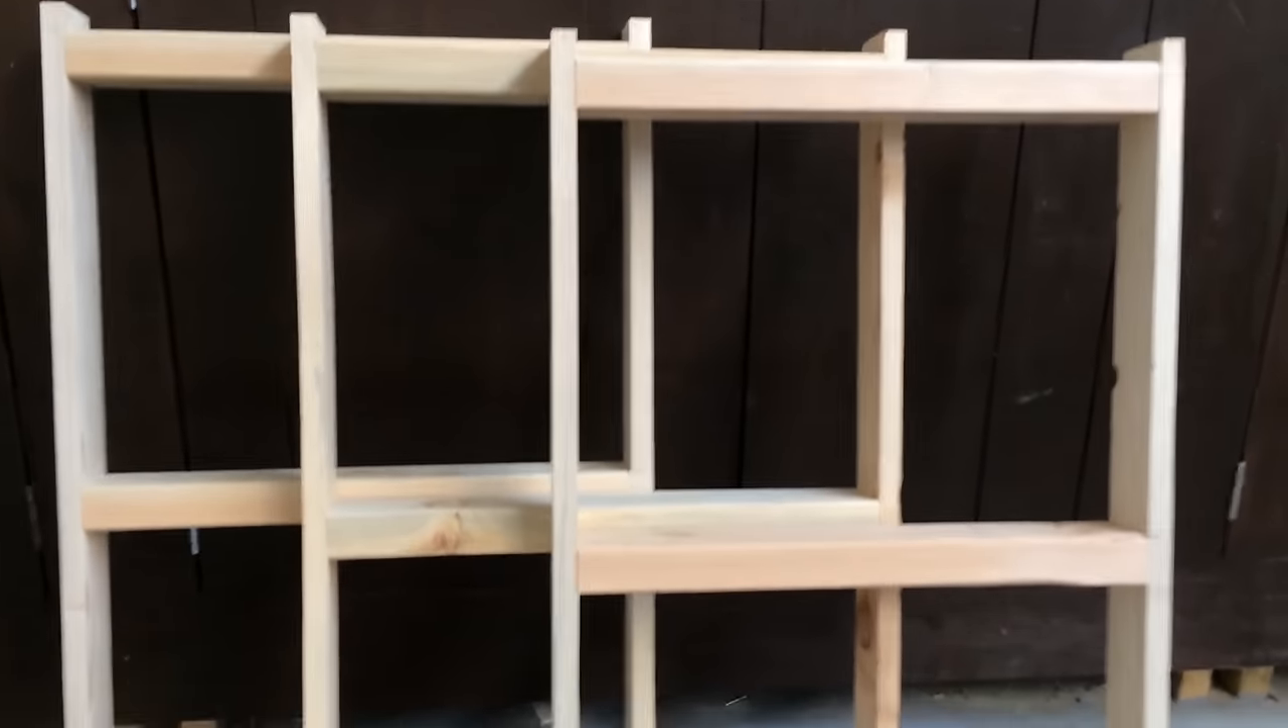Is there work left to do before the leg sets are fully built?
No.